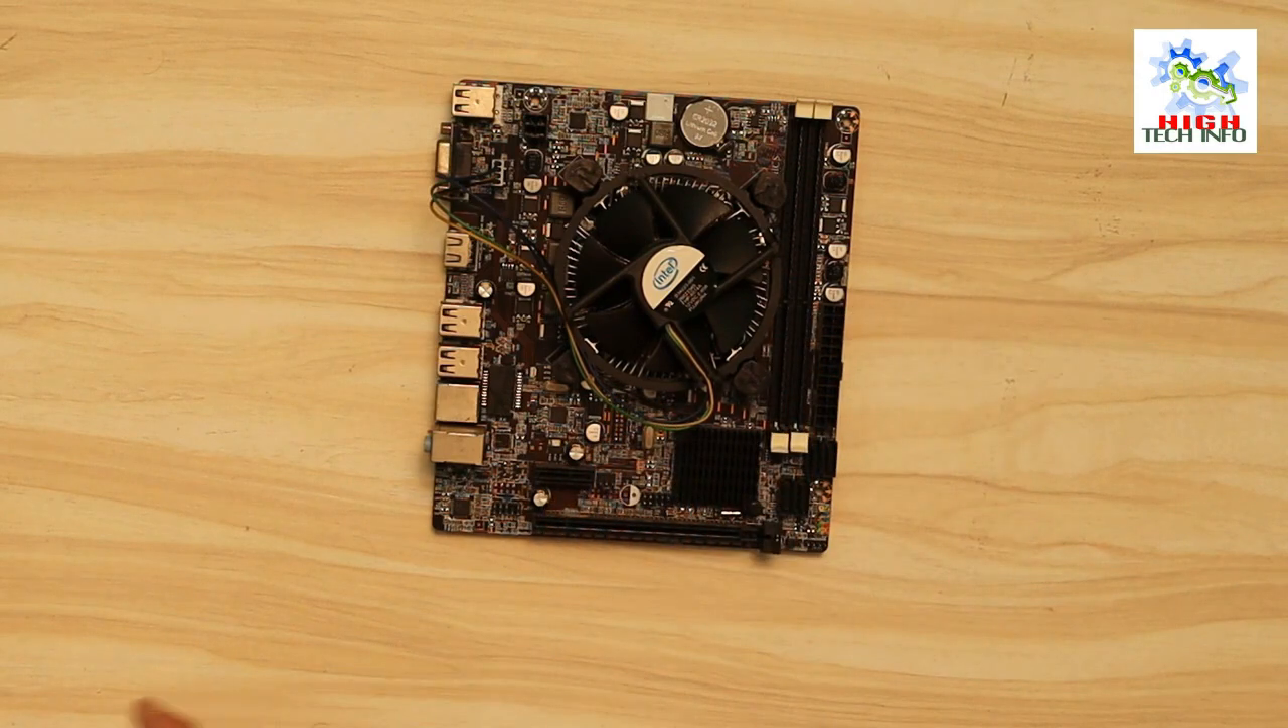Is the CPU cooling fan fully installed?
Yes.